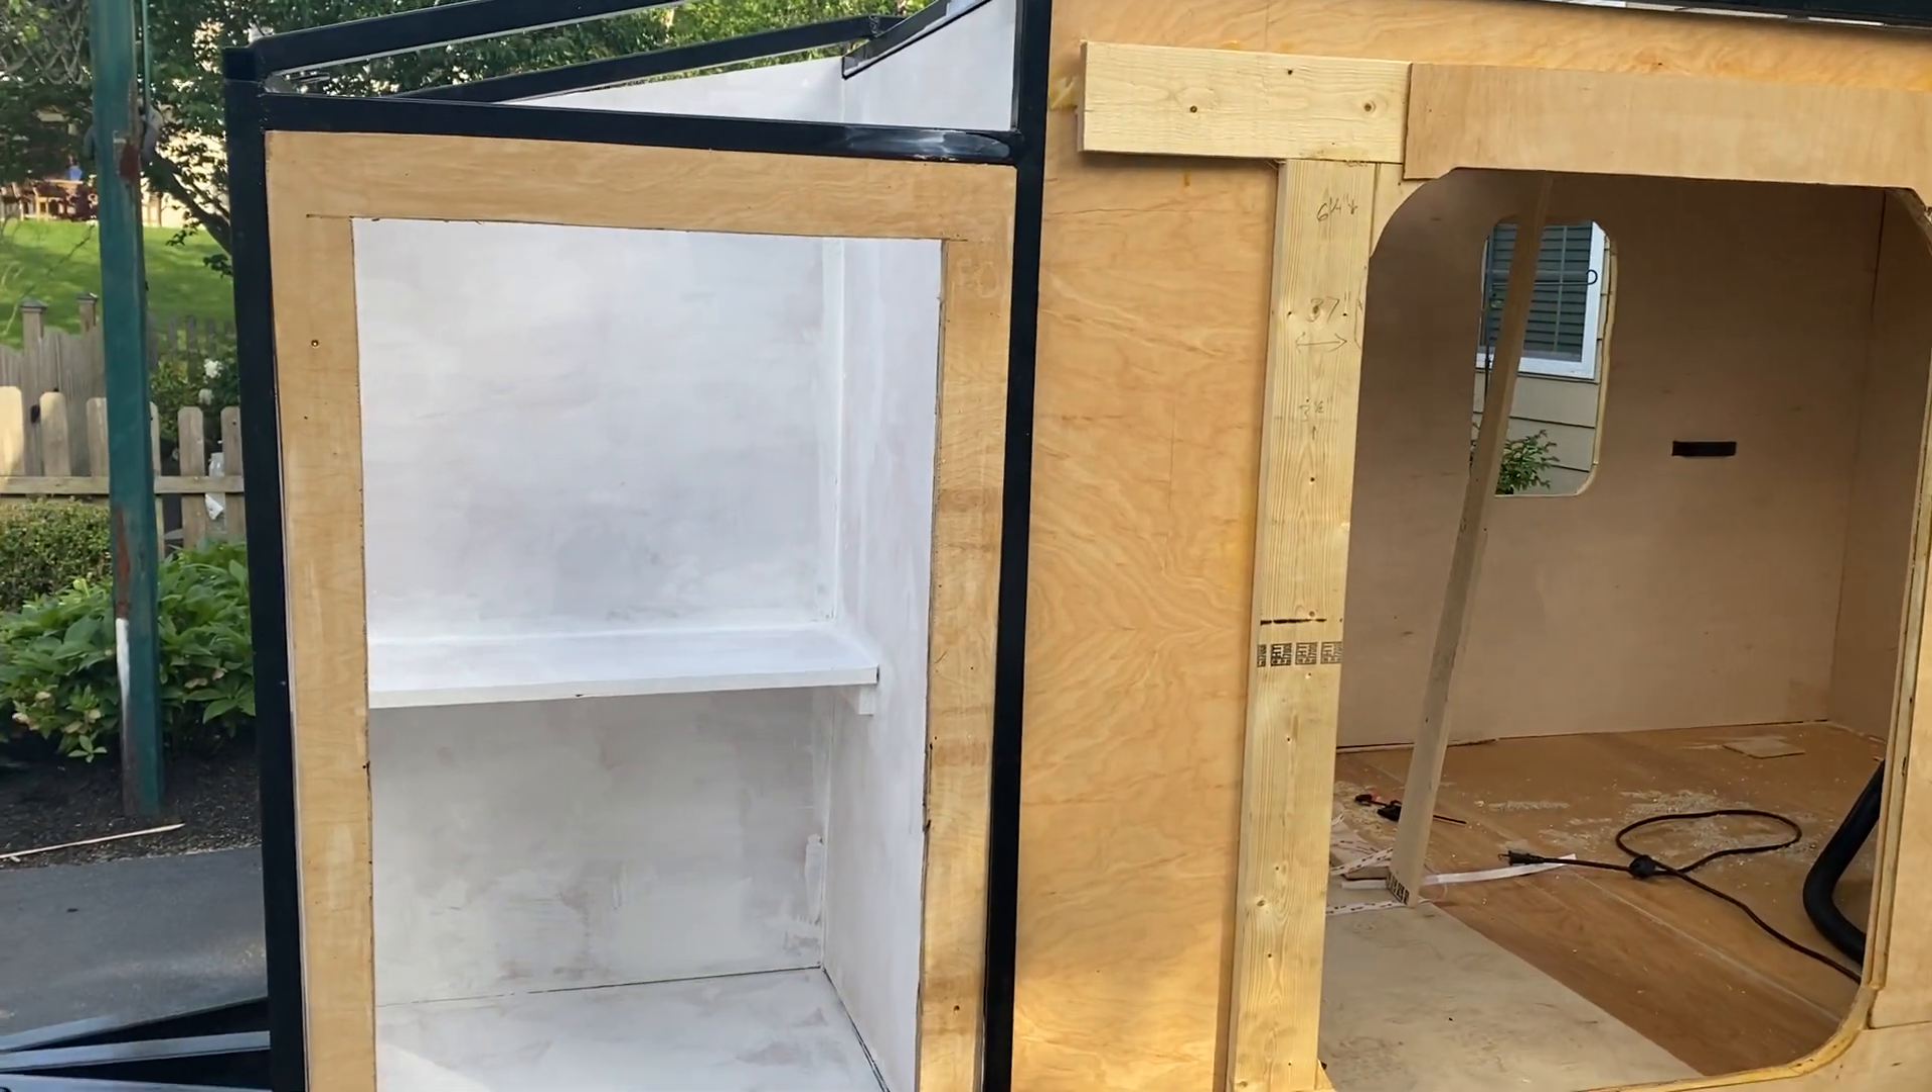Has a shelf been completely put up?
Yes.